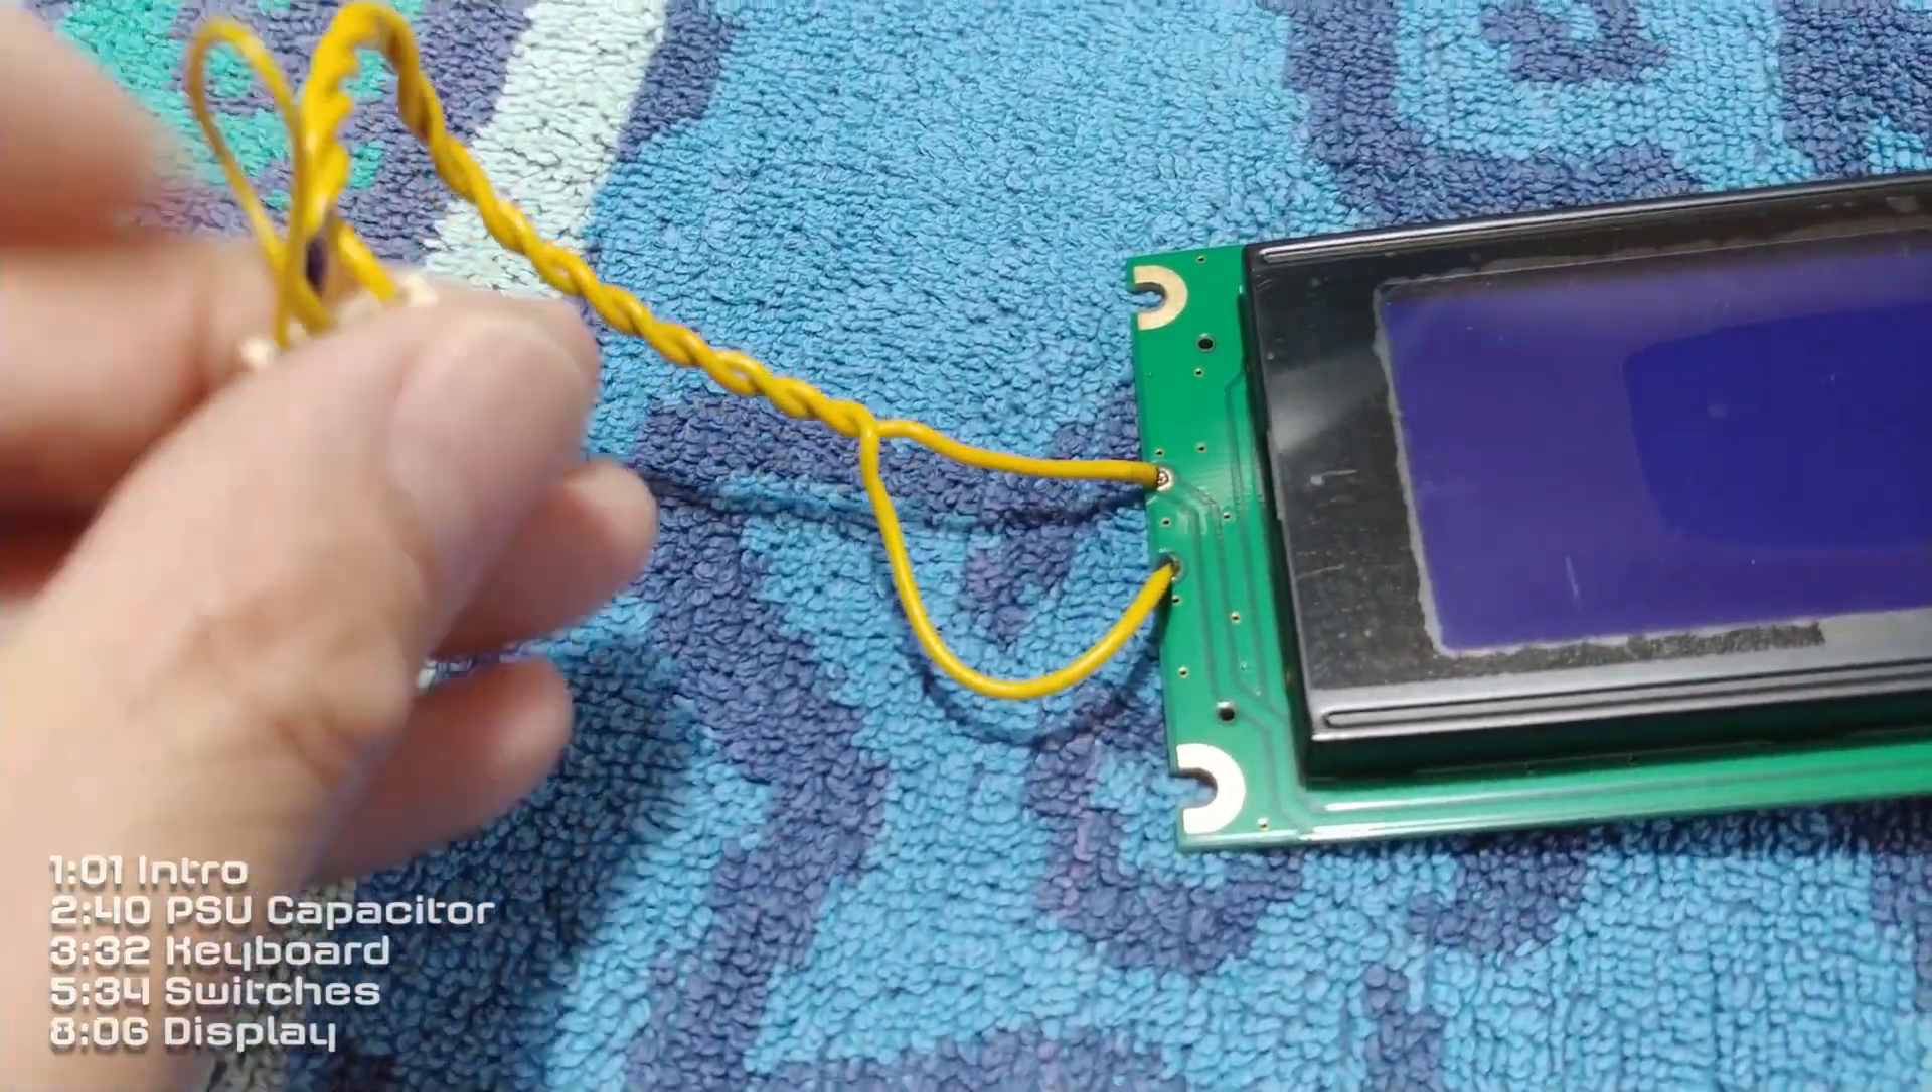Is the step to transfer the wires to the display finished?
Yes.